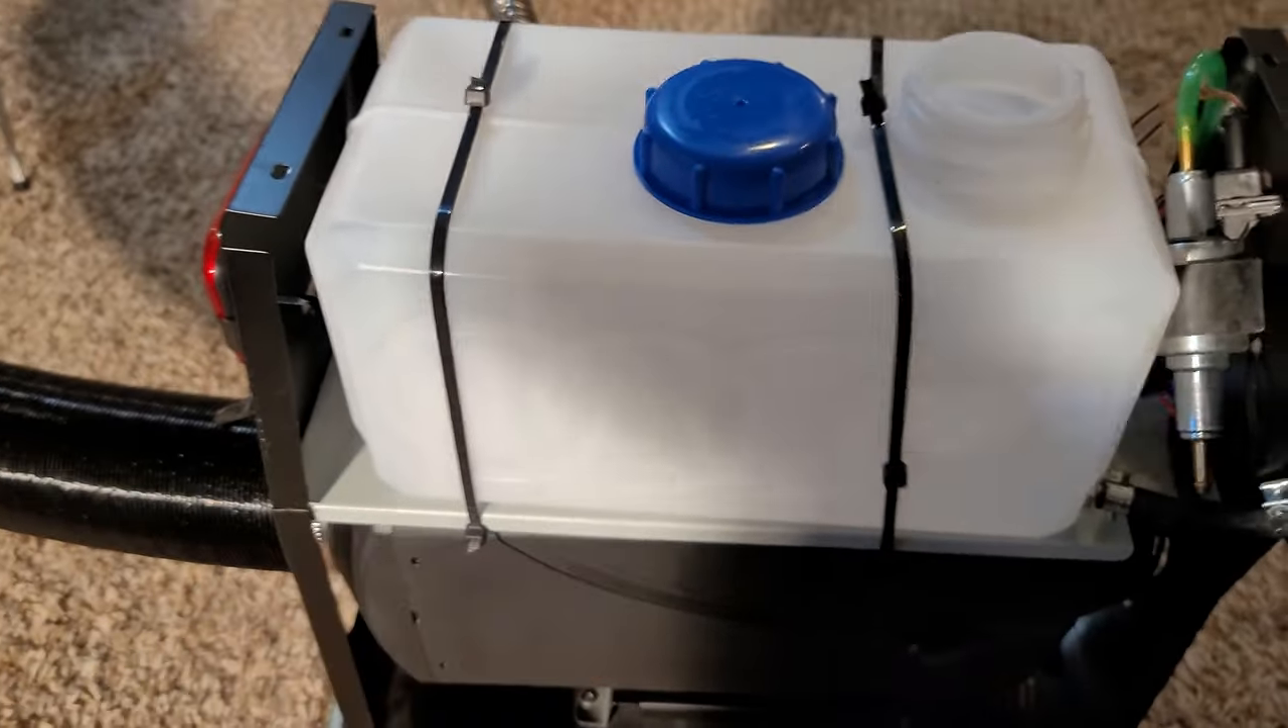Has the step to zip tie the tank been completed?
Yes.